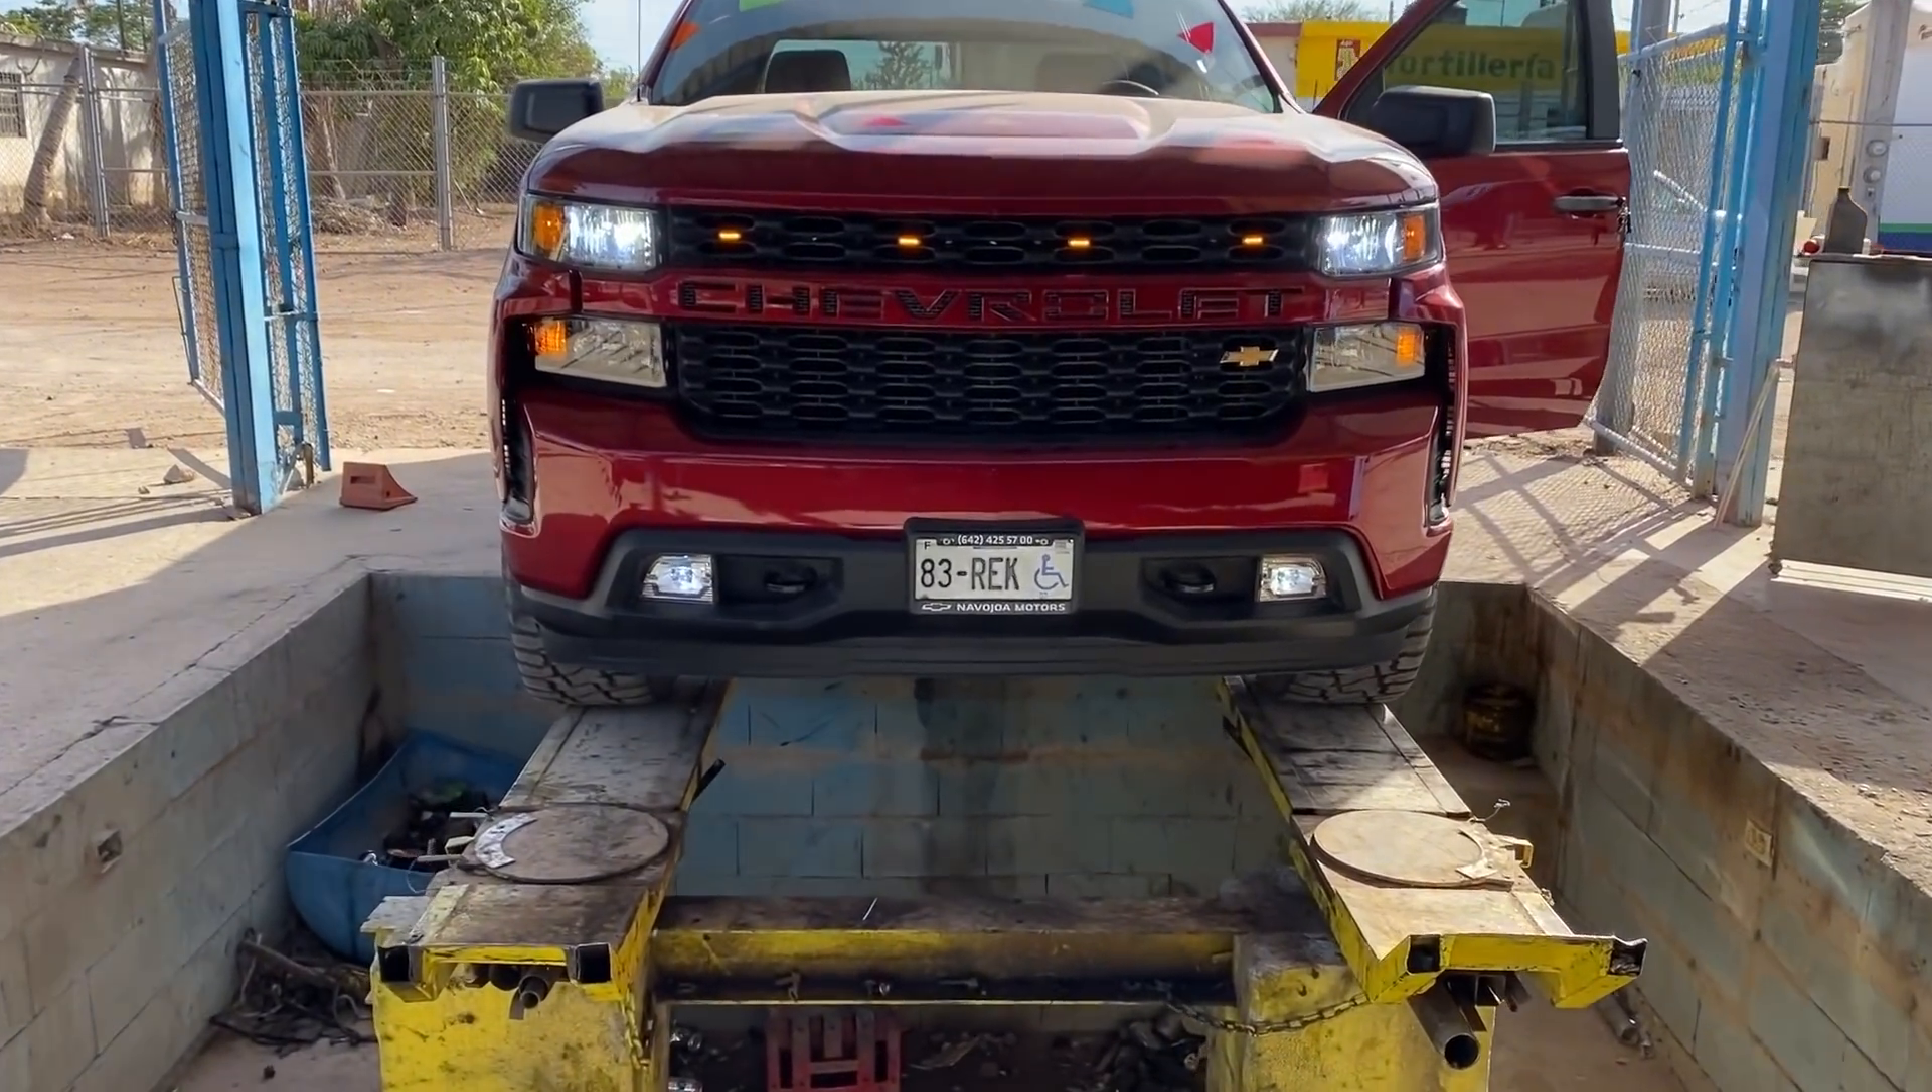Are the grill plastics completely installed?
Yes.